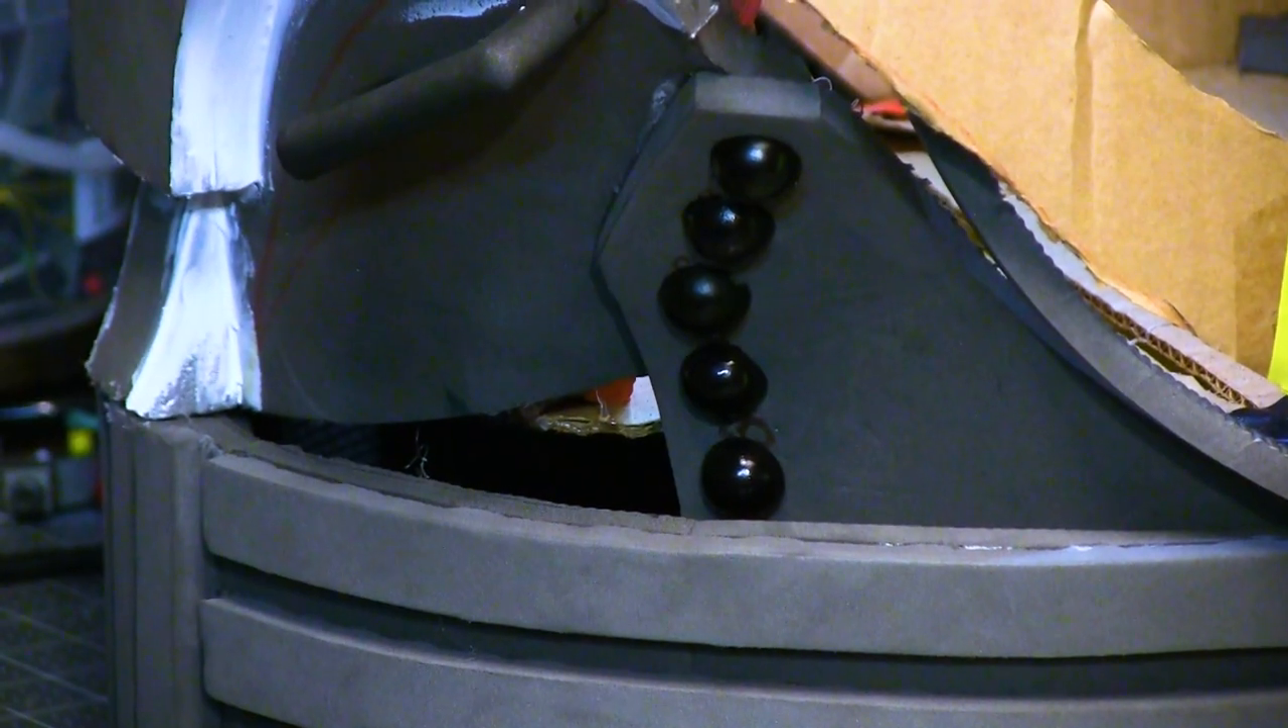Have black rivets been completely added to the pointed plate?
Yes.